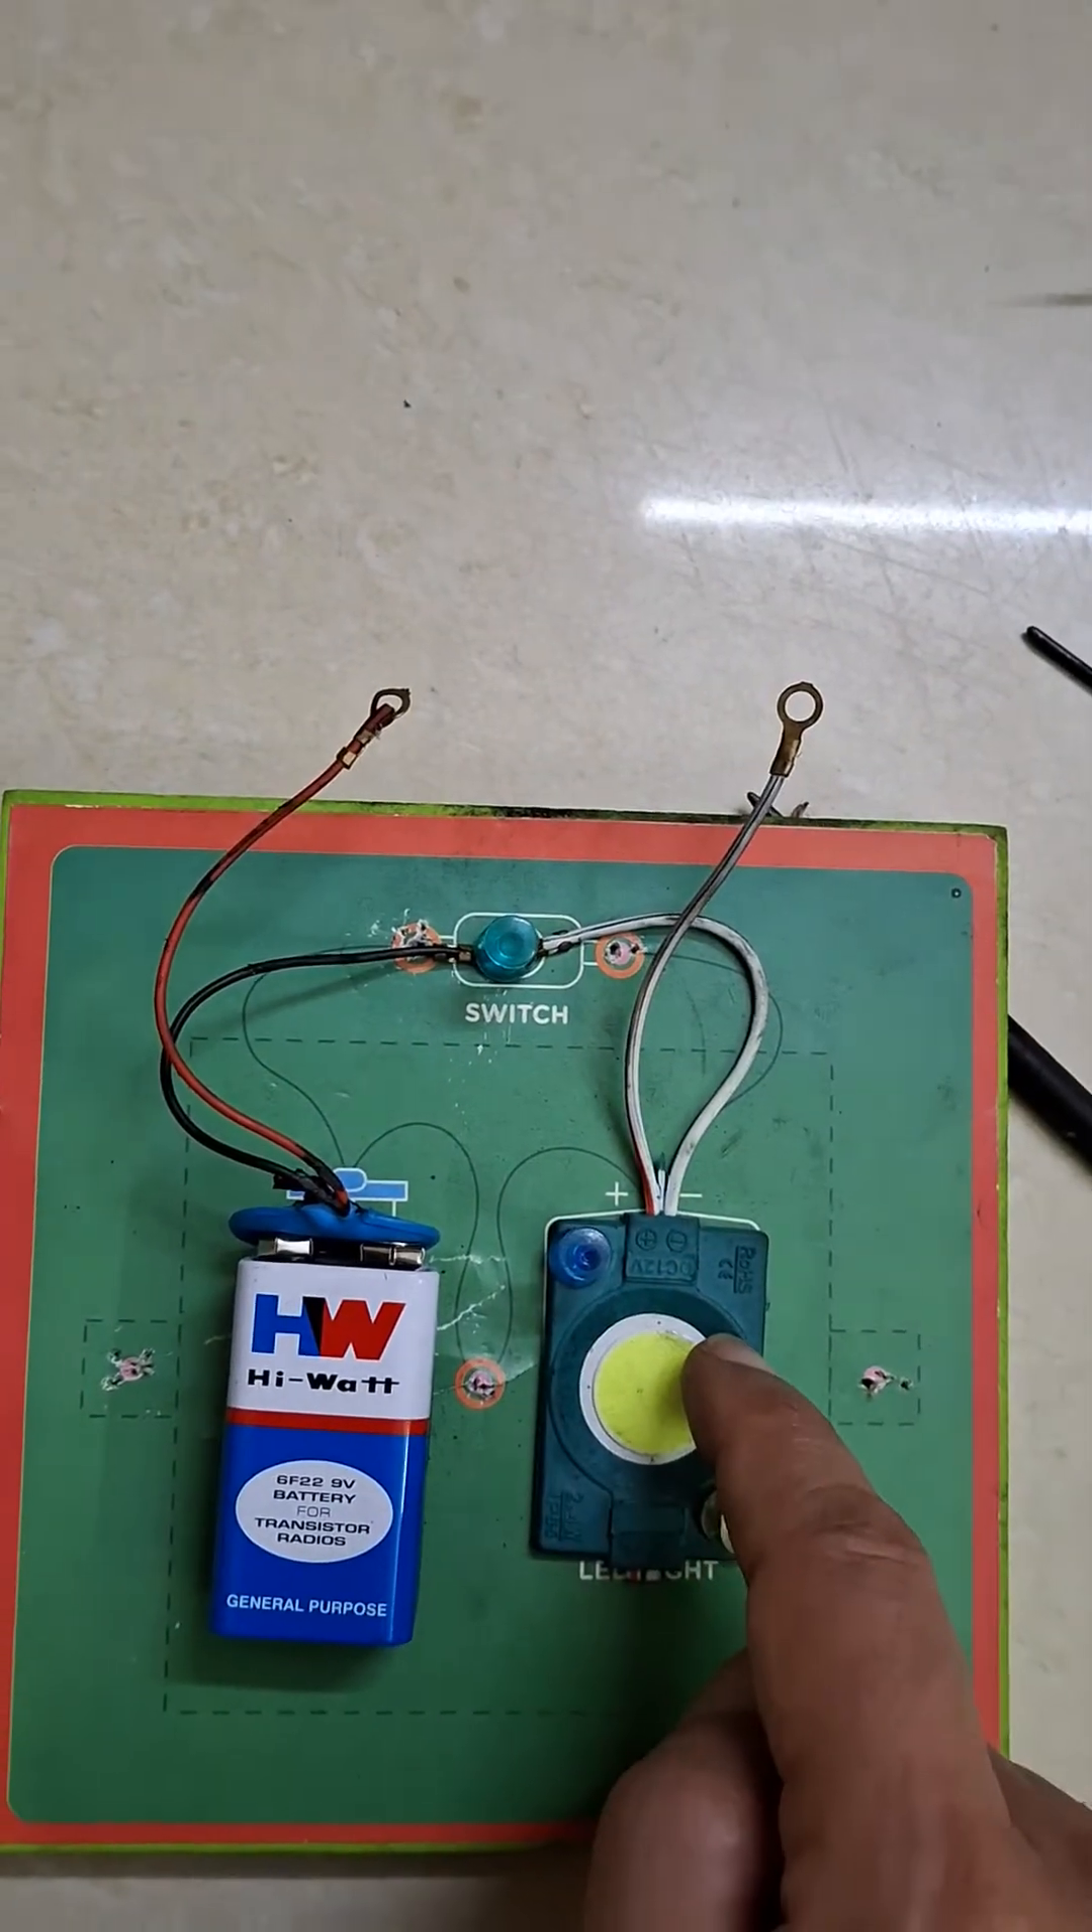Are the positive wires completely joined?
No.